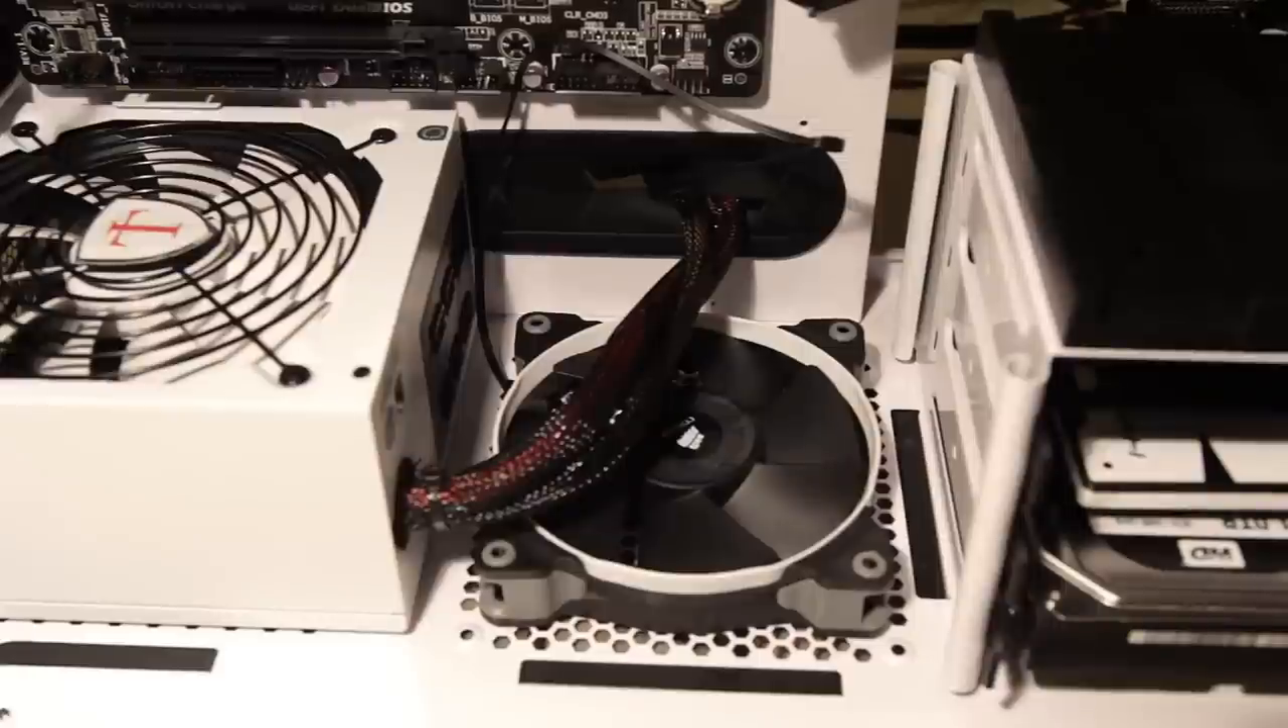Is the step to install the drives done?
Yes.